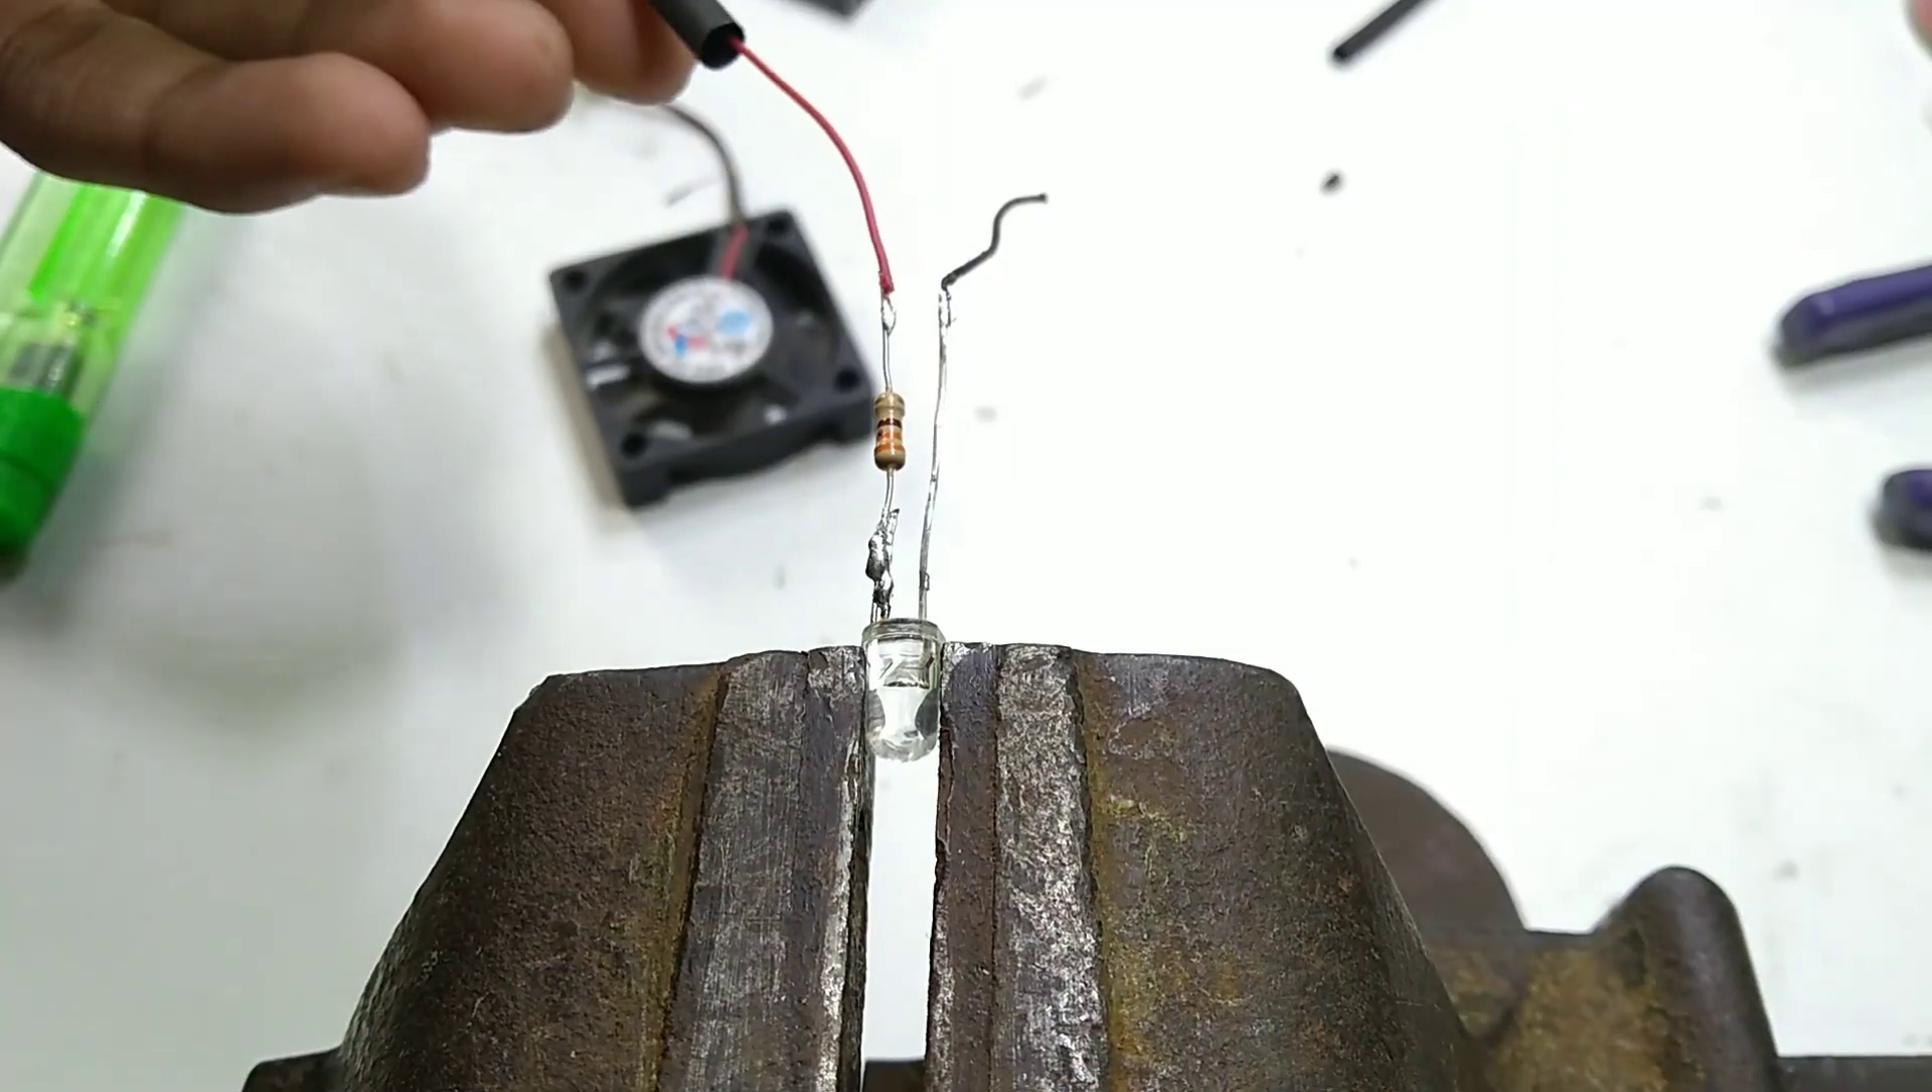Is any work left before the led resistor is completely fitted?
No.